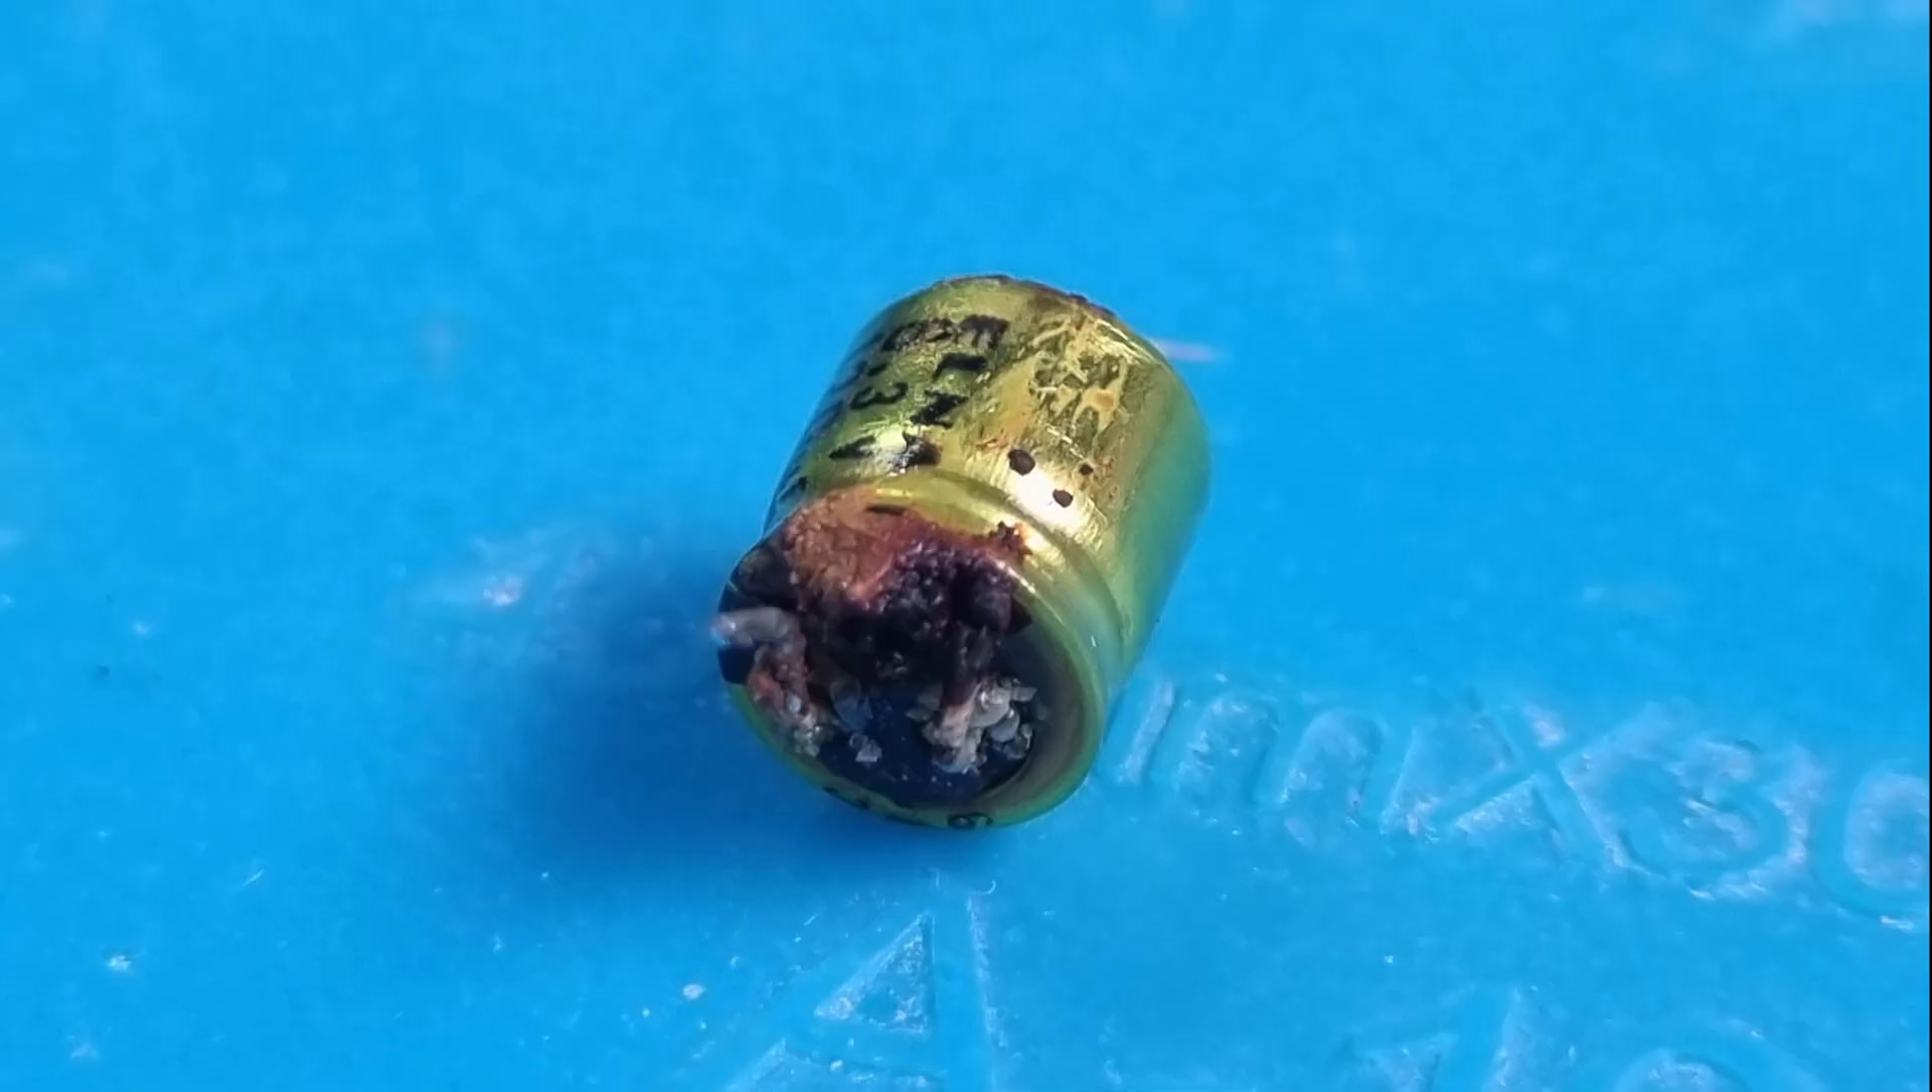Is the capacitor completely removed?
Yes.